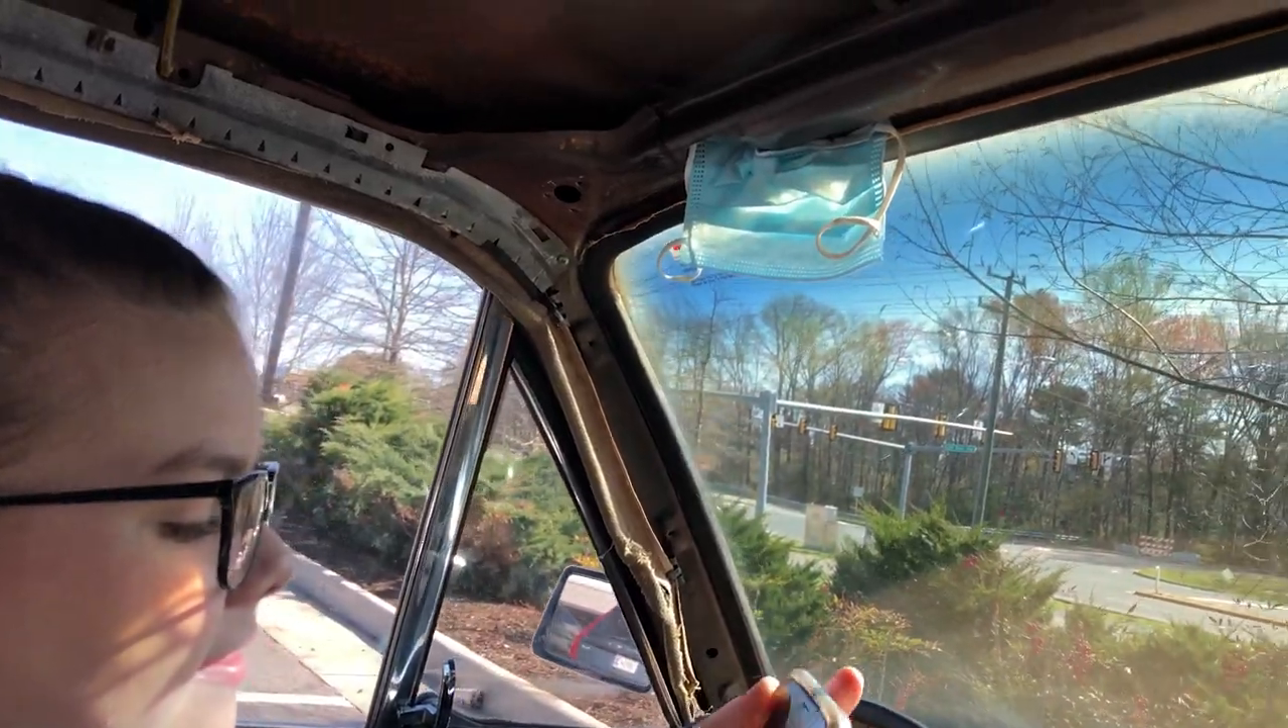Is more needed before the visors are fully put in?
Yes.